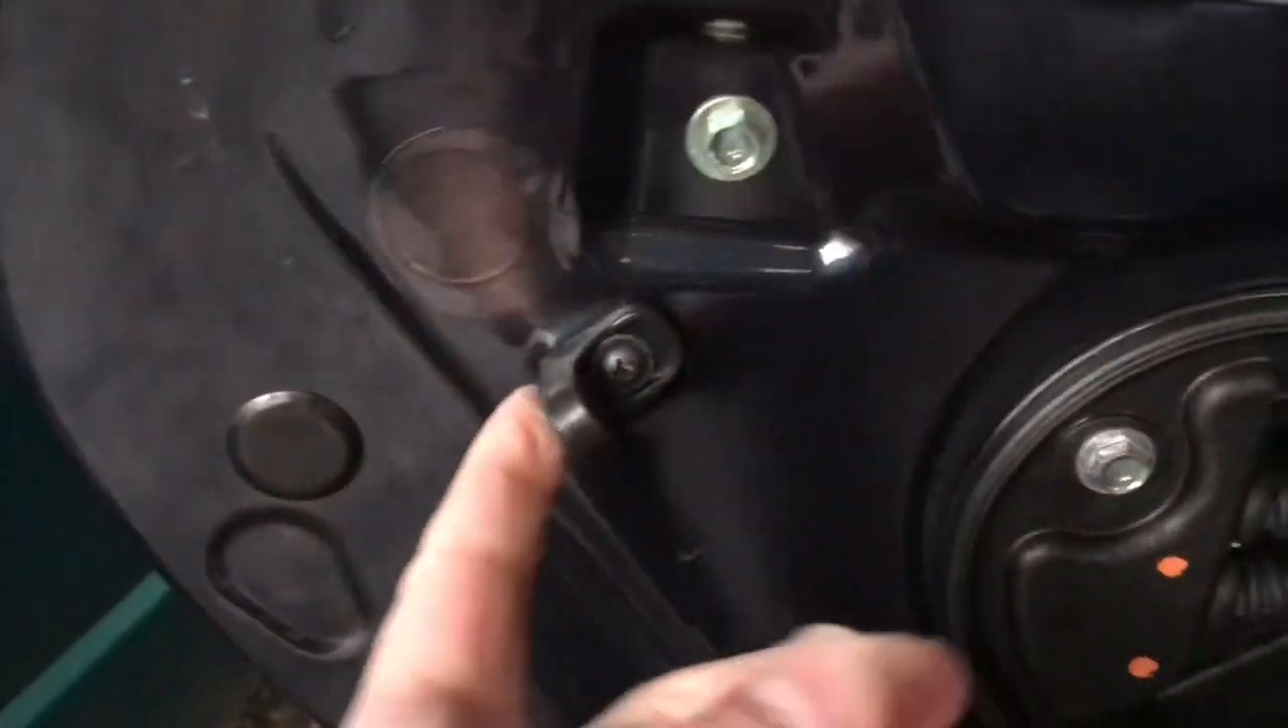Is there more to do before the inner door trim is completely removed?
No.